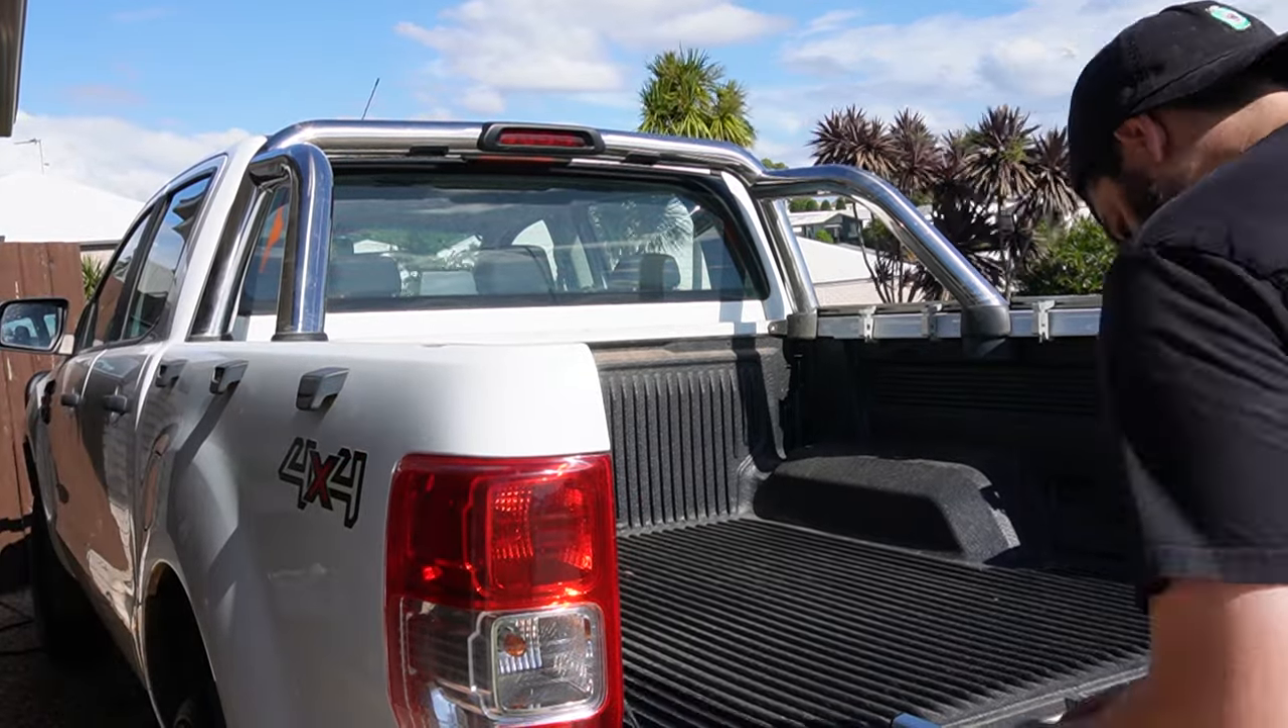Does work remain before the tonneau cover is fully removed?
No.